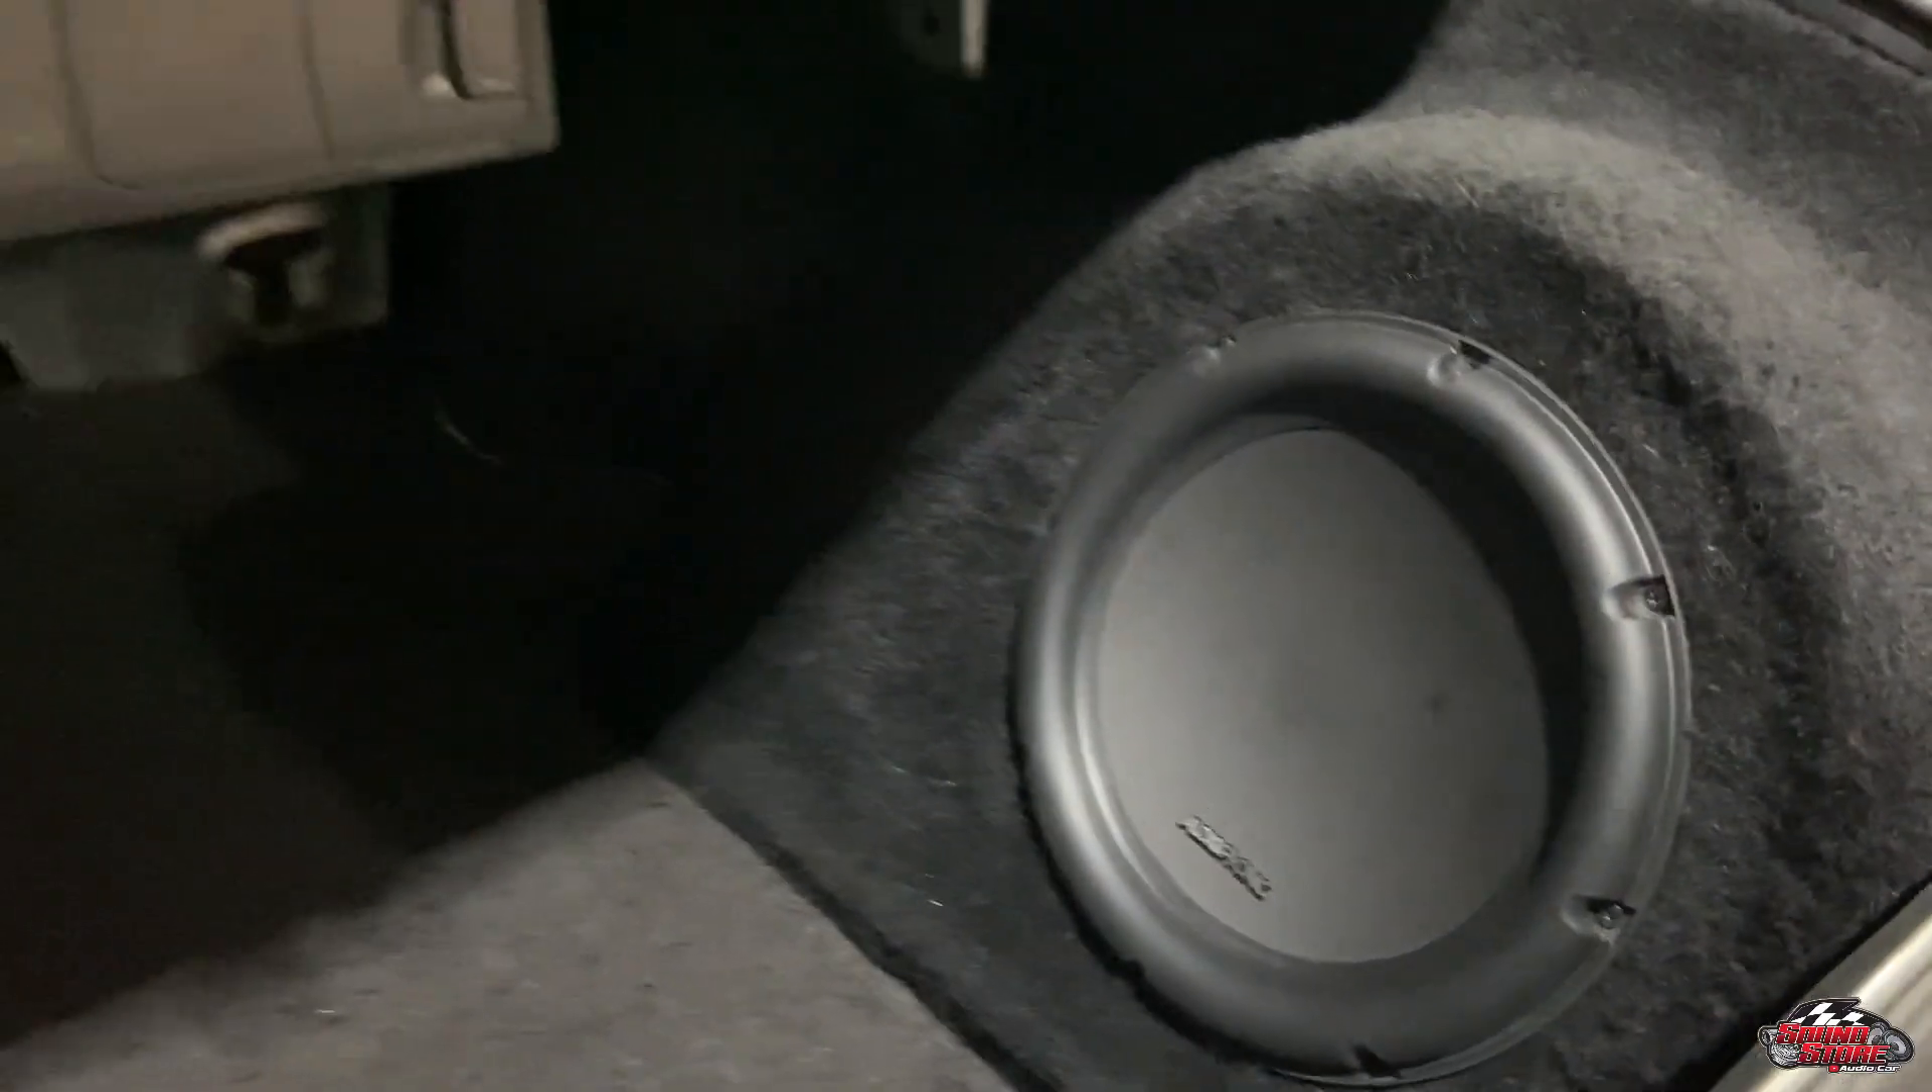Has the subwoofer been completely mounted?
Yes.